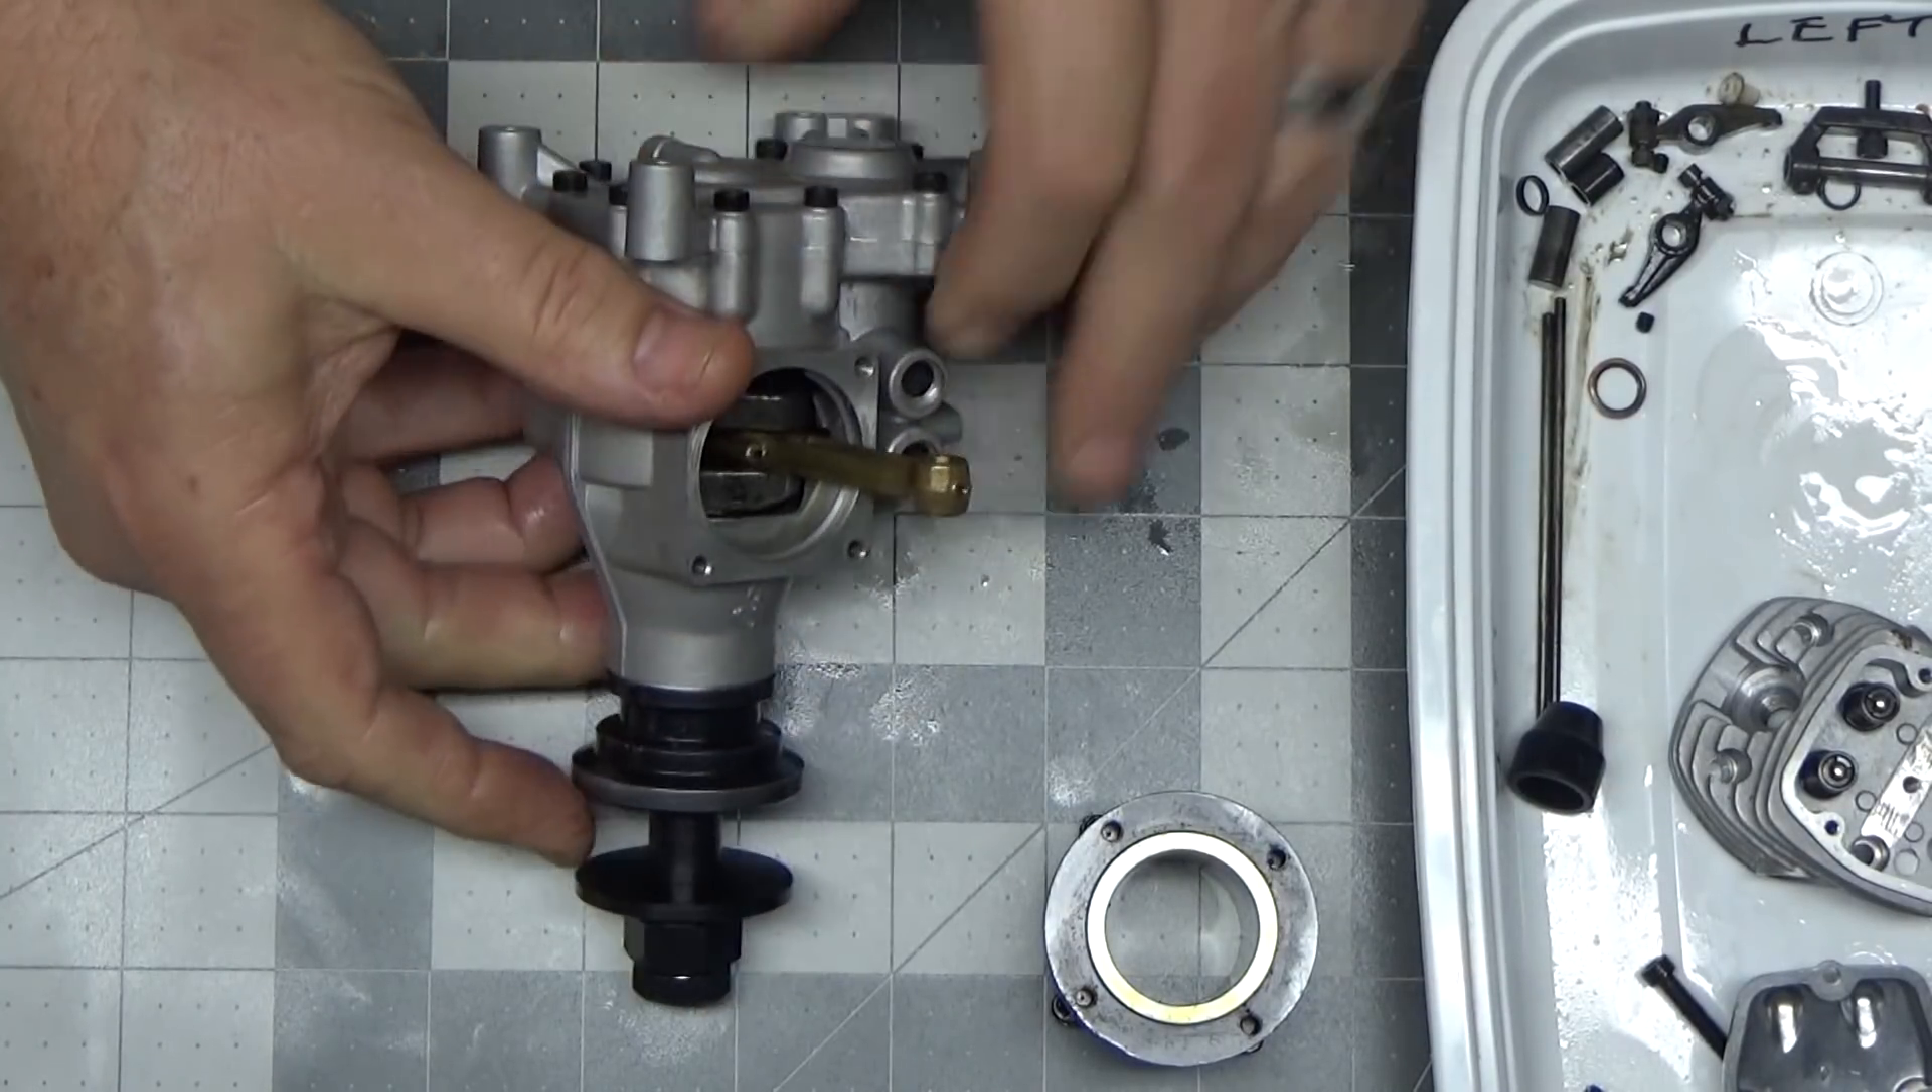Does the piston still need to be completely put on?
Yes.